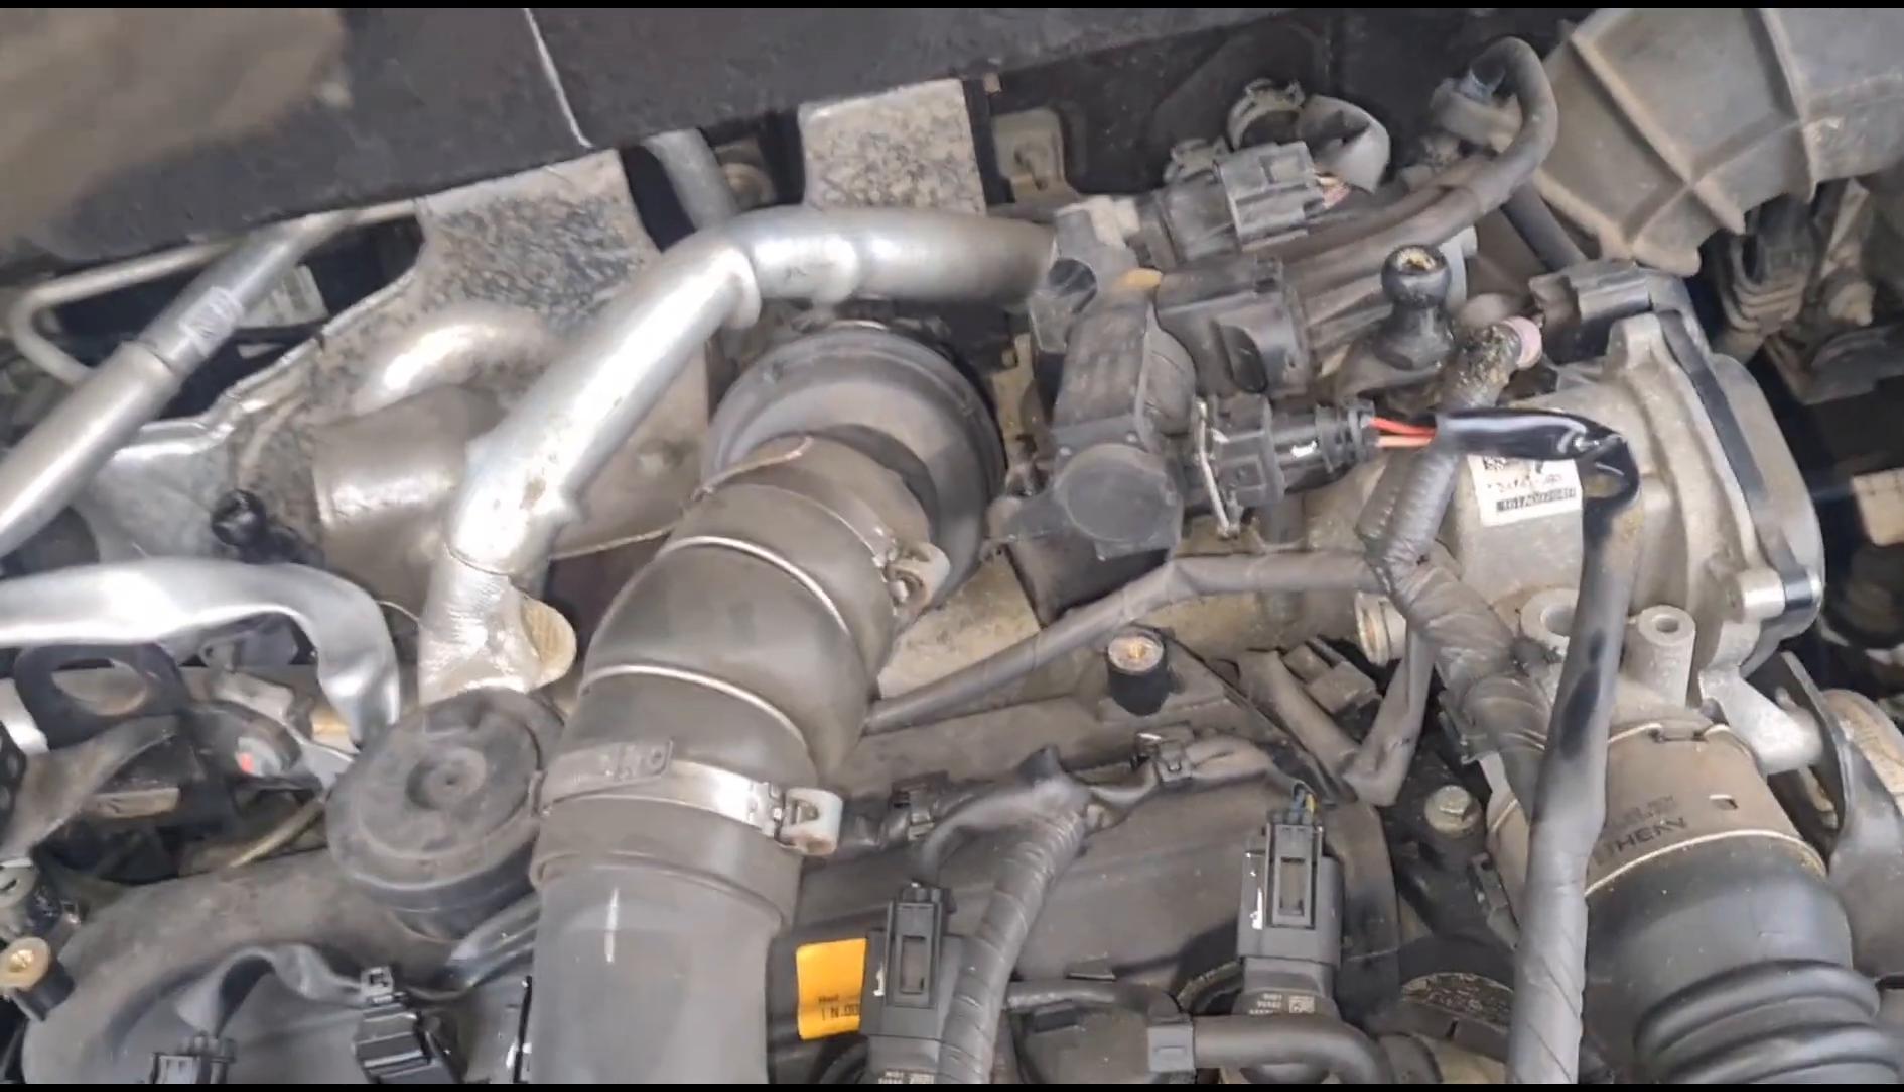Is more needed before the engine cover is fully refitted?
Yes.